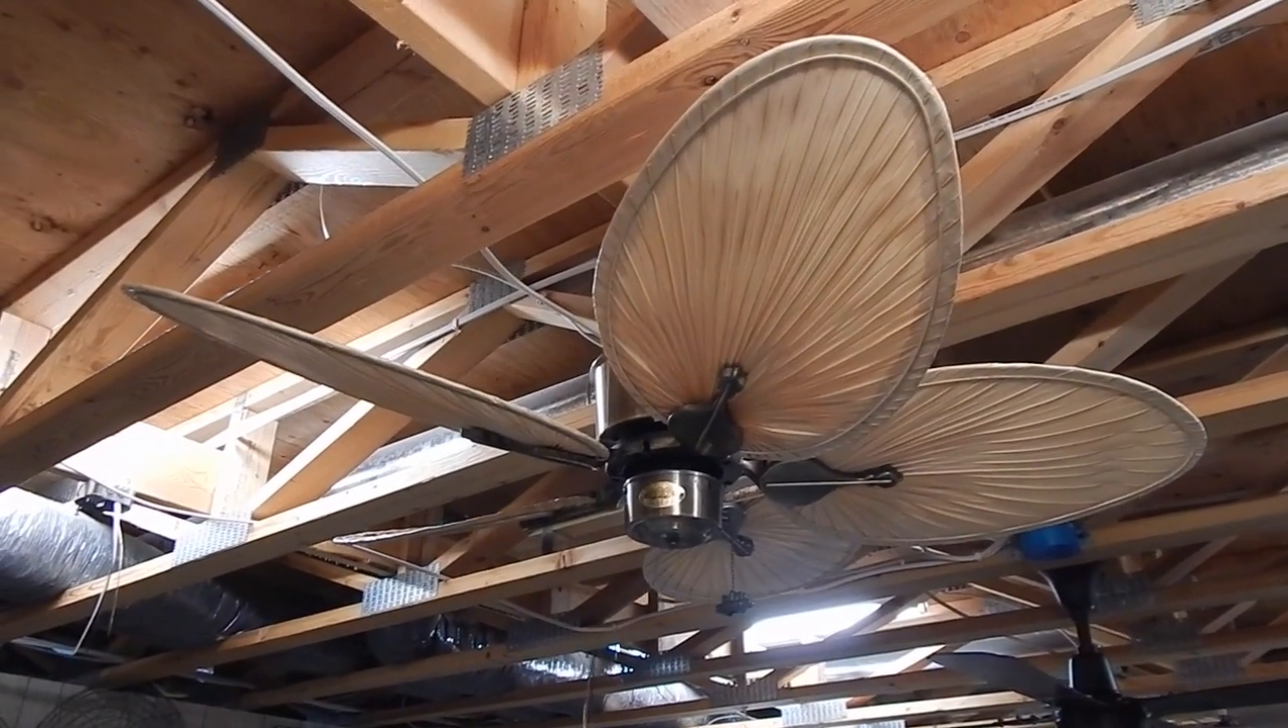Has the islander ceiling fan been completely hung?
Yes.